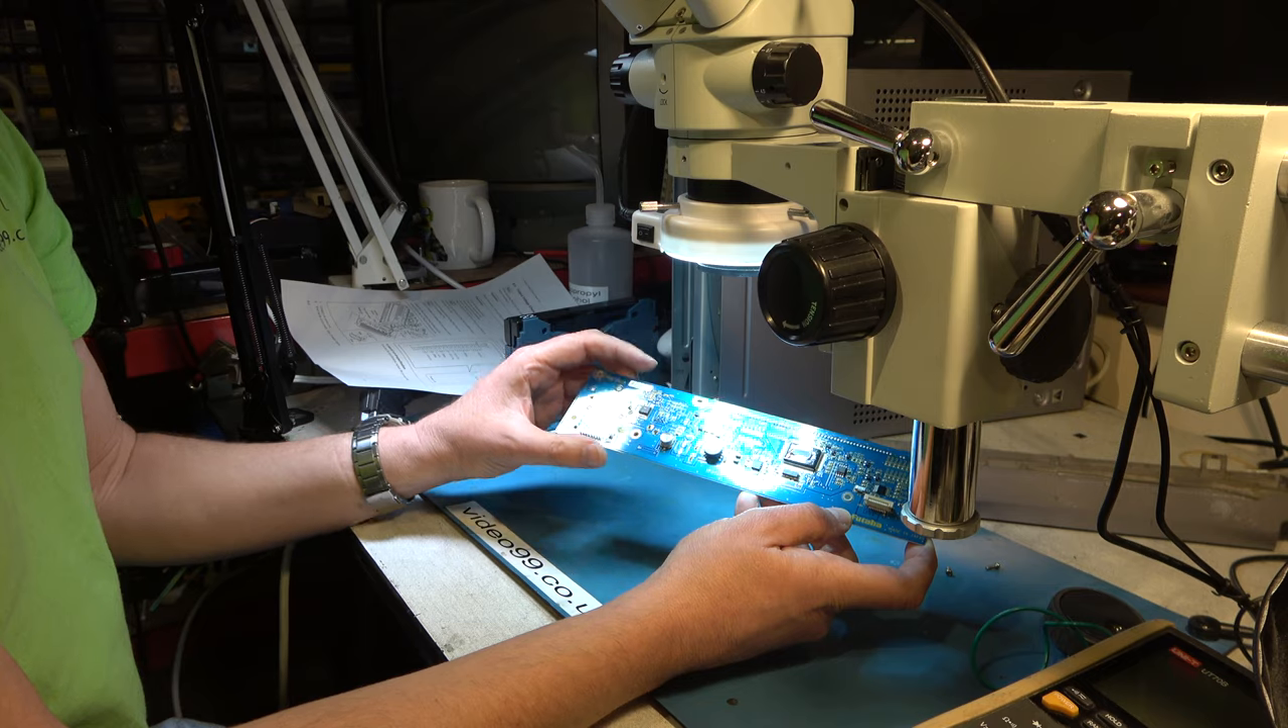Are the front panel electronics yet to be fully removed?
No.